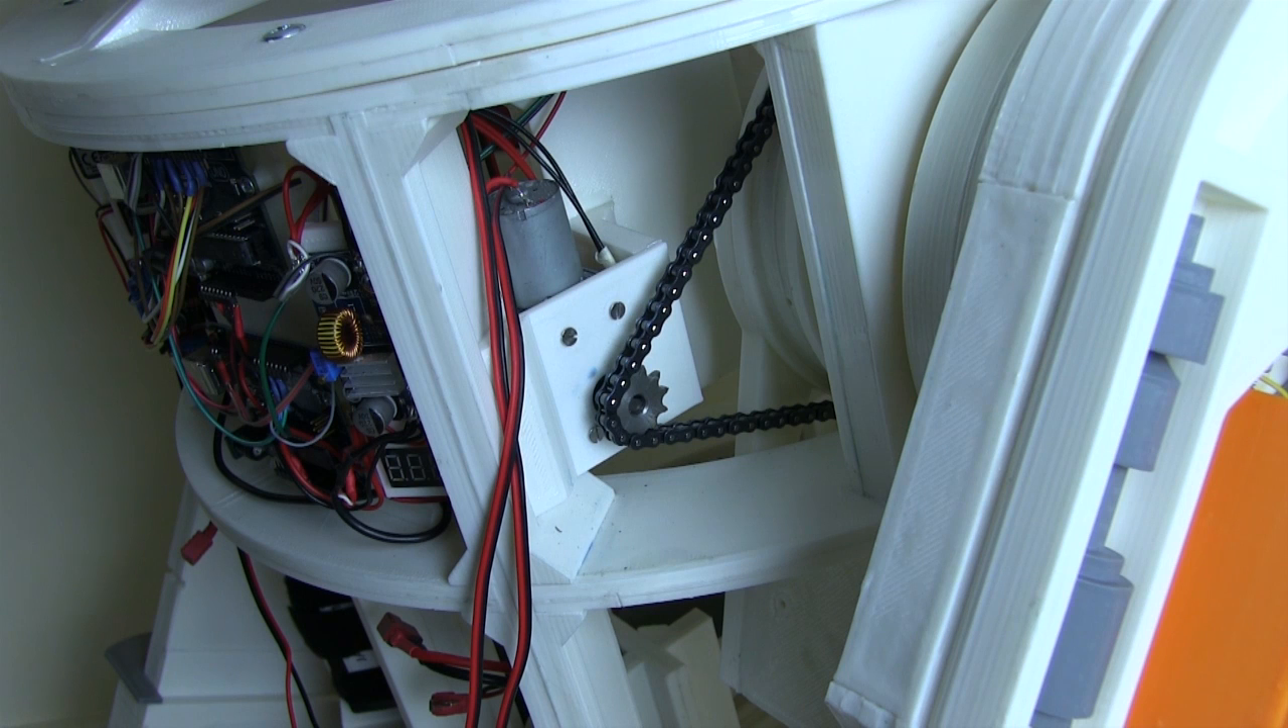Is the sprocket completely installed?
Yes.